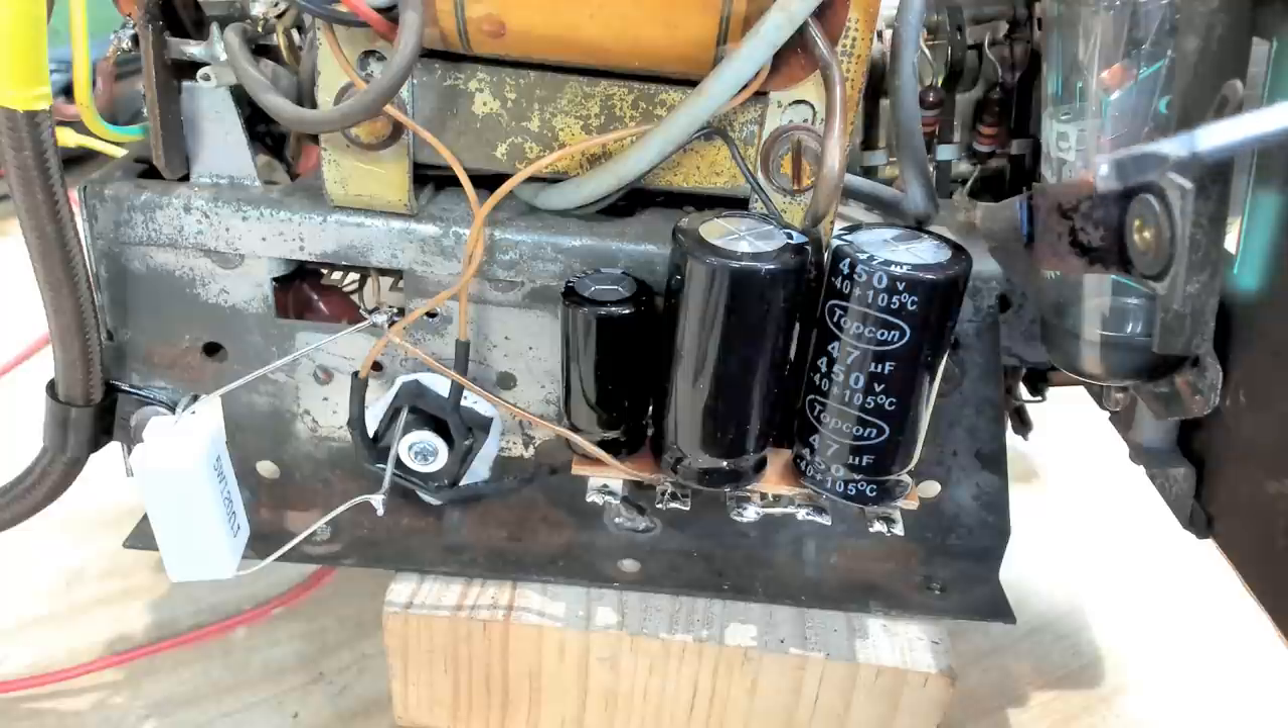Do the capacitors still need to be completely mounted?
No.